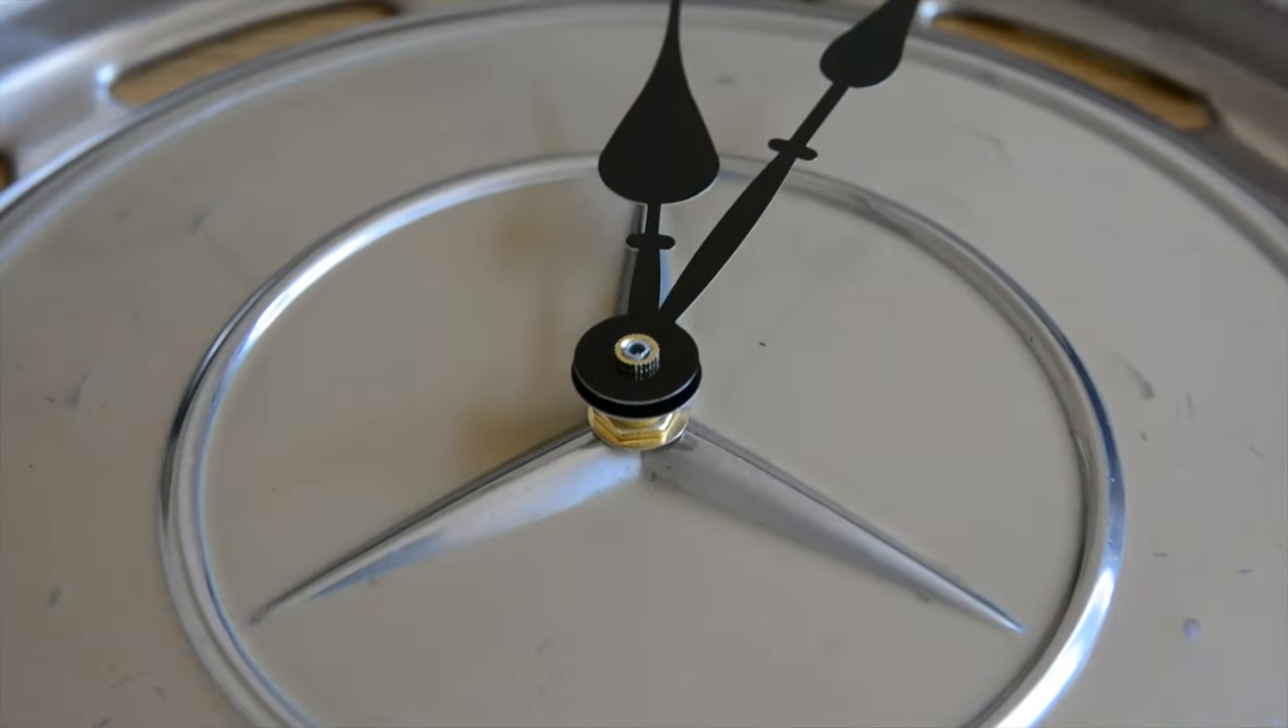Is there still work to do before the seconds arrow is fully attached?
Yes.